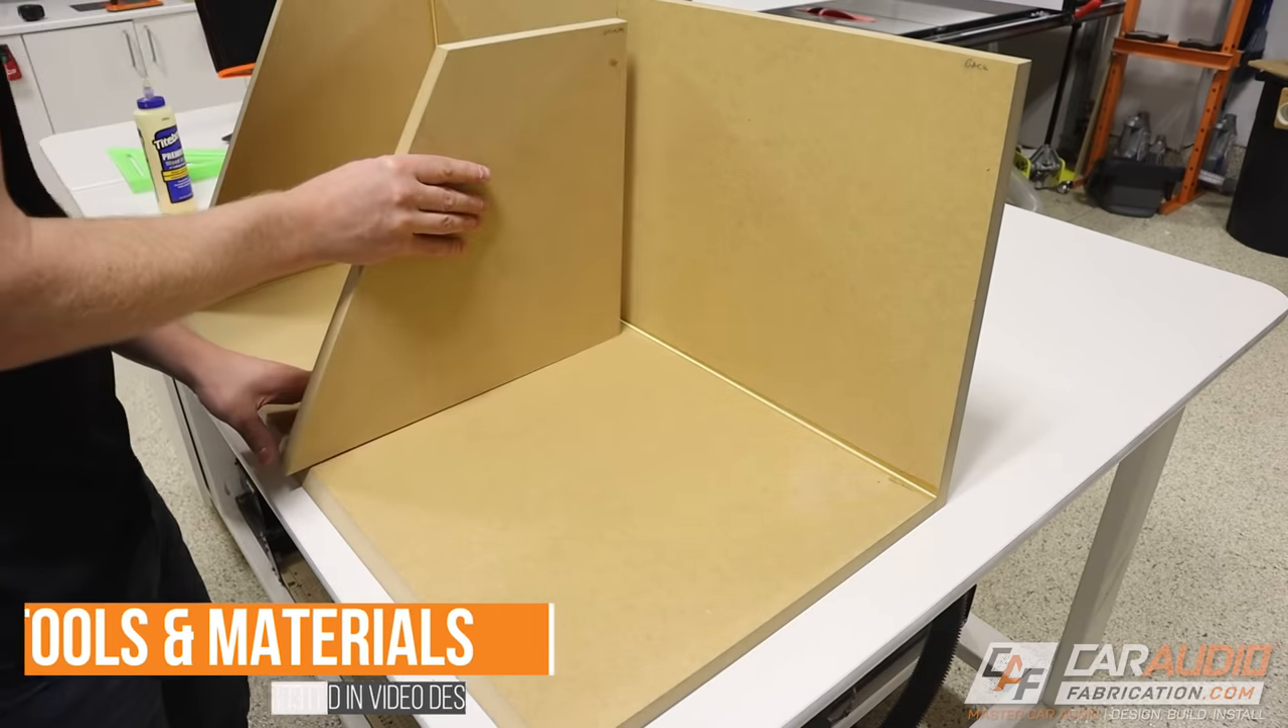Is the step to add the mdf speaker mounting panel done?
No.